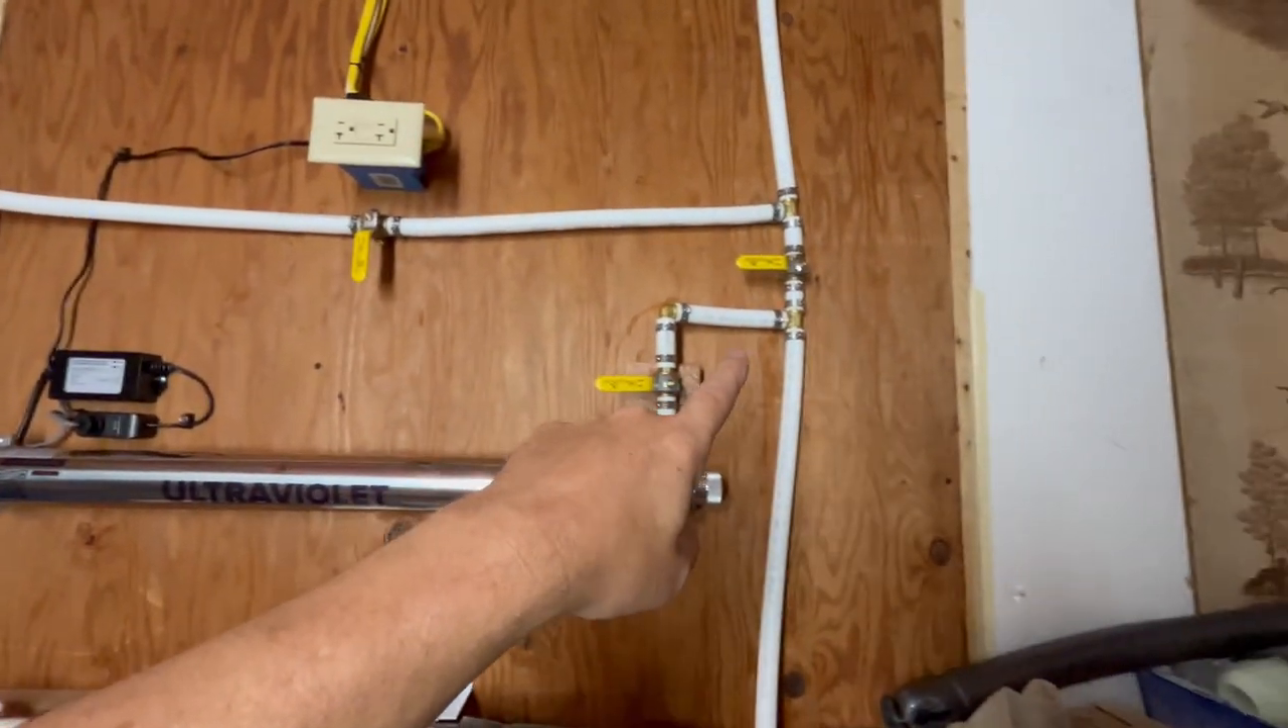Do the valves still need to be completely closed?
No.